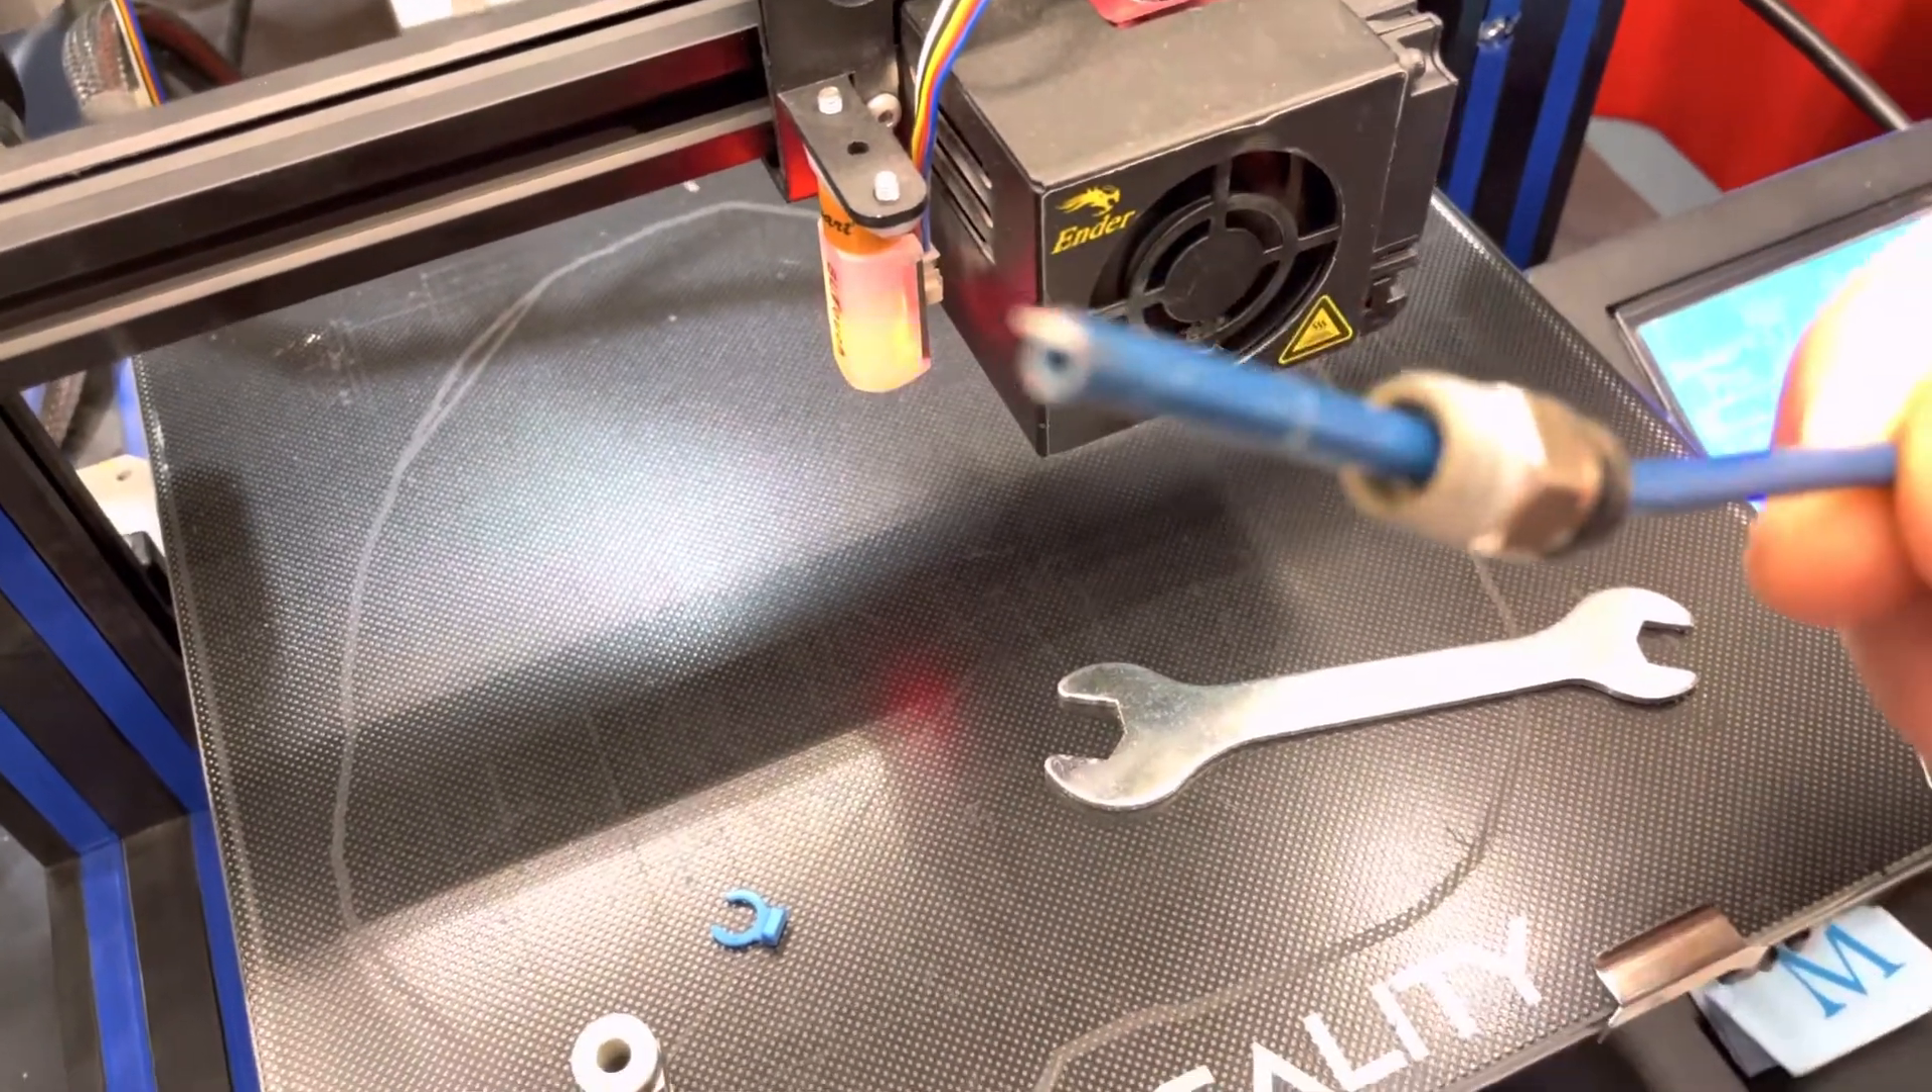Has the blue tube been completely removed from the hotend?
Yes.